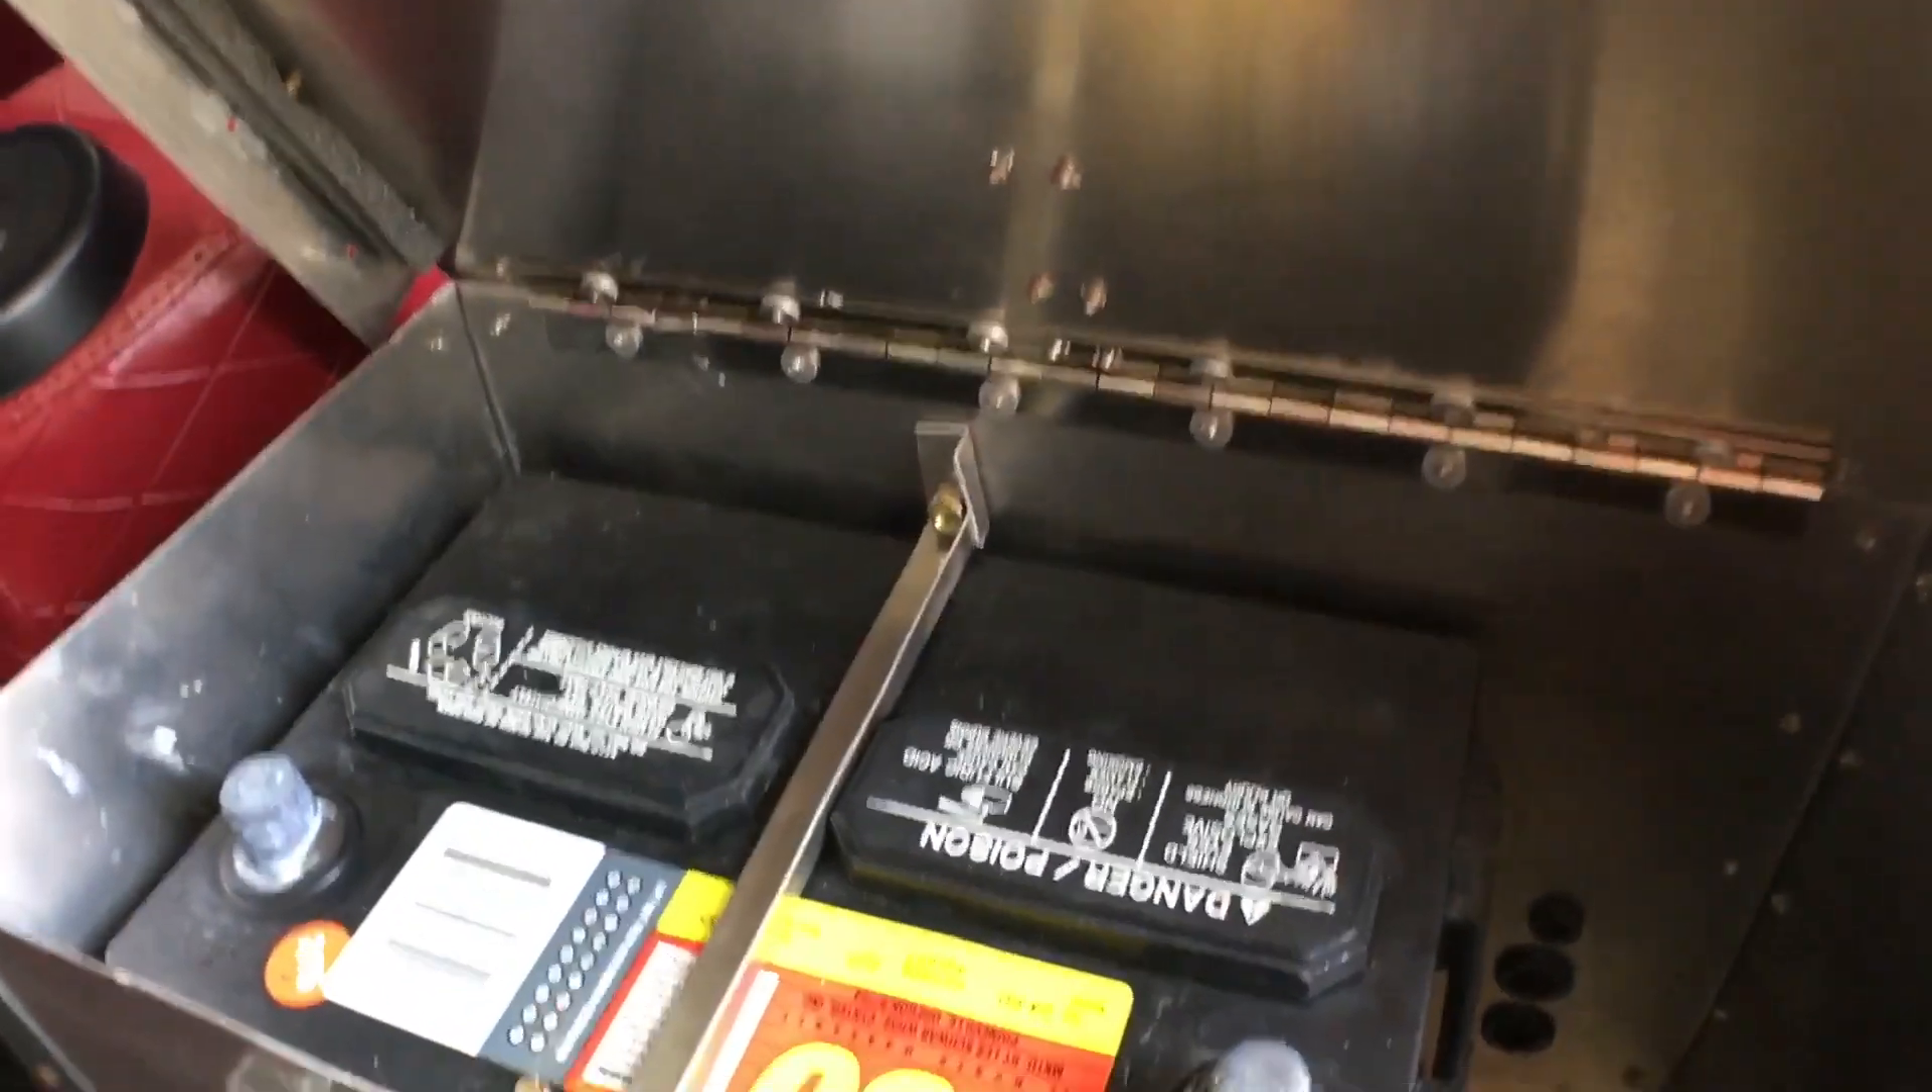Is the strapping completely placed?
Yes.